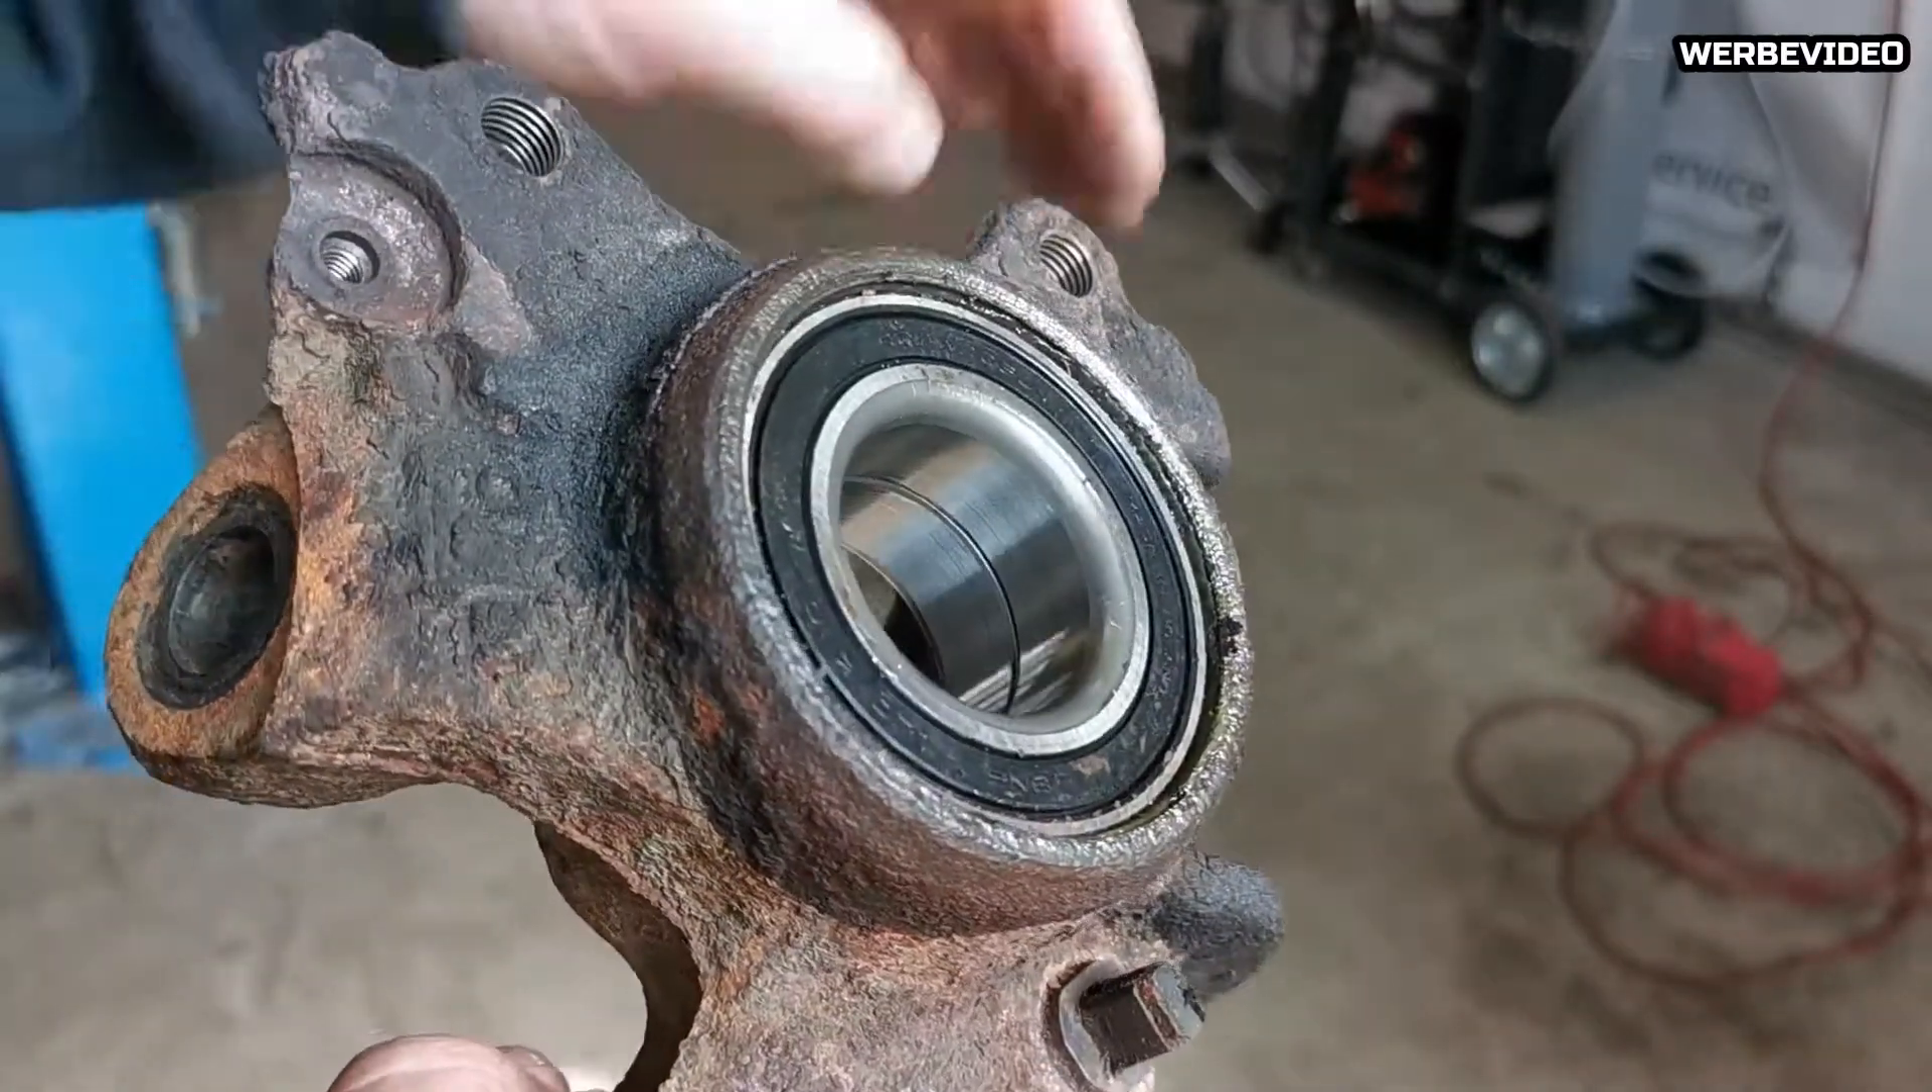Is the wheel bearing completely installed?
Yes.